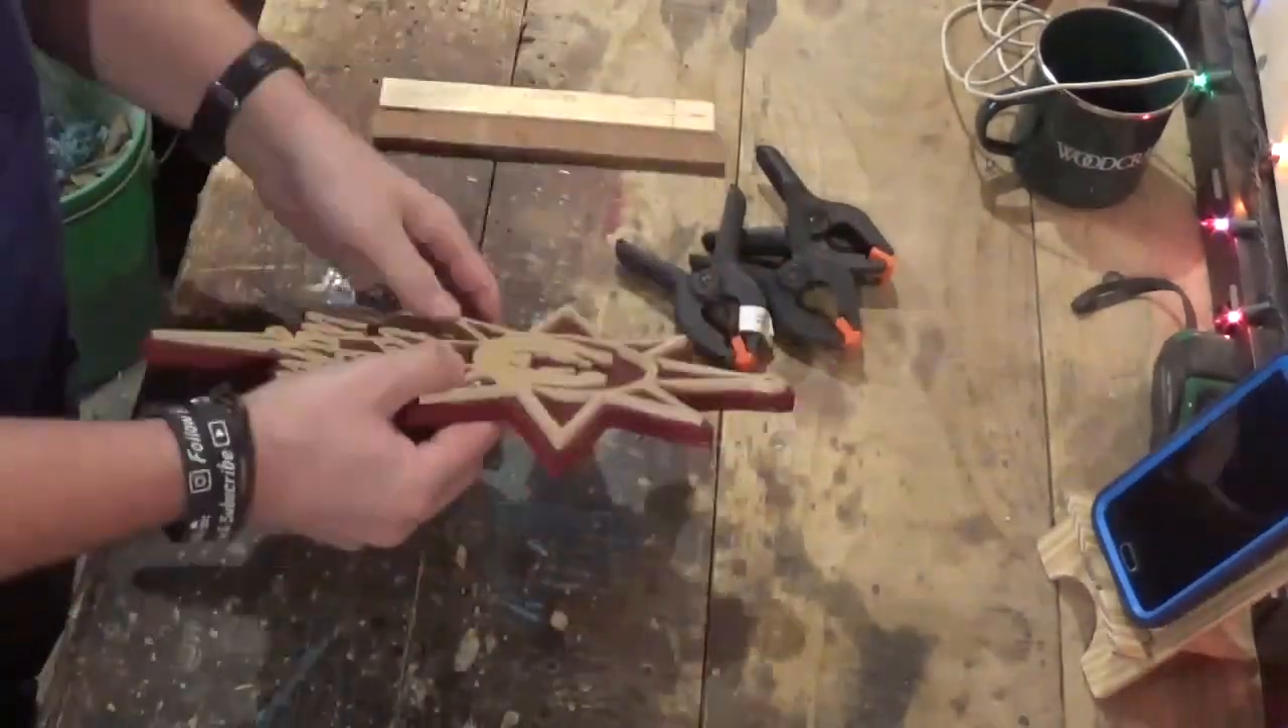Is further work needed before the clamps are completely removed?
No.